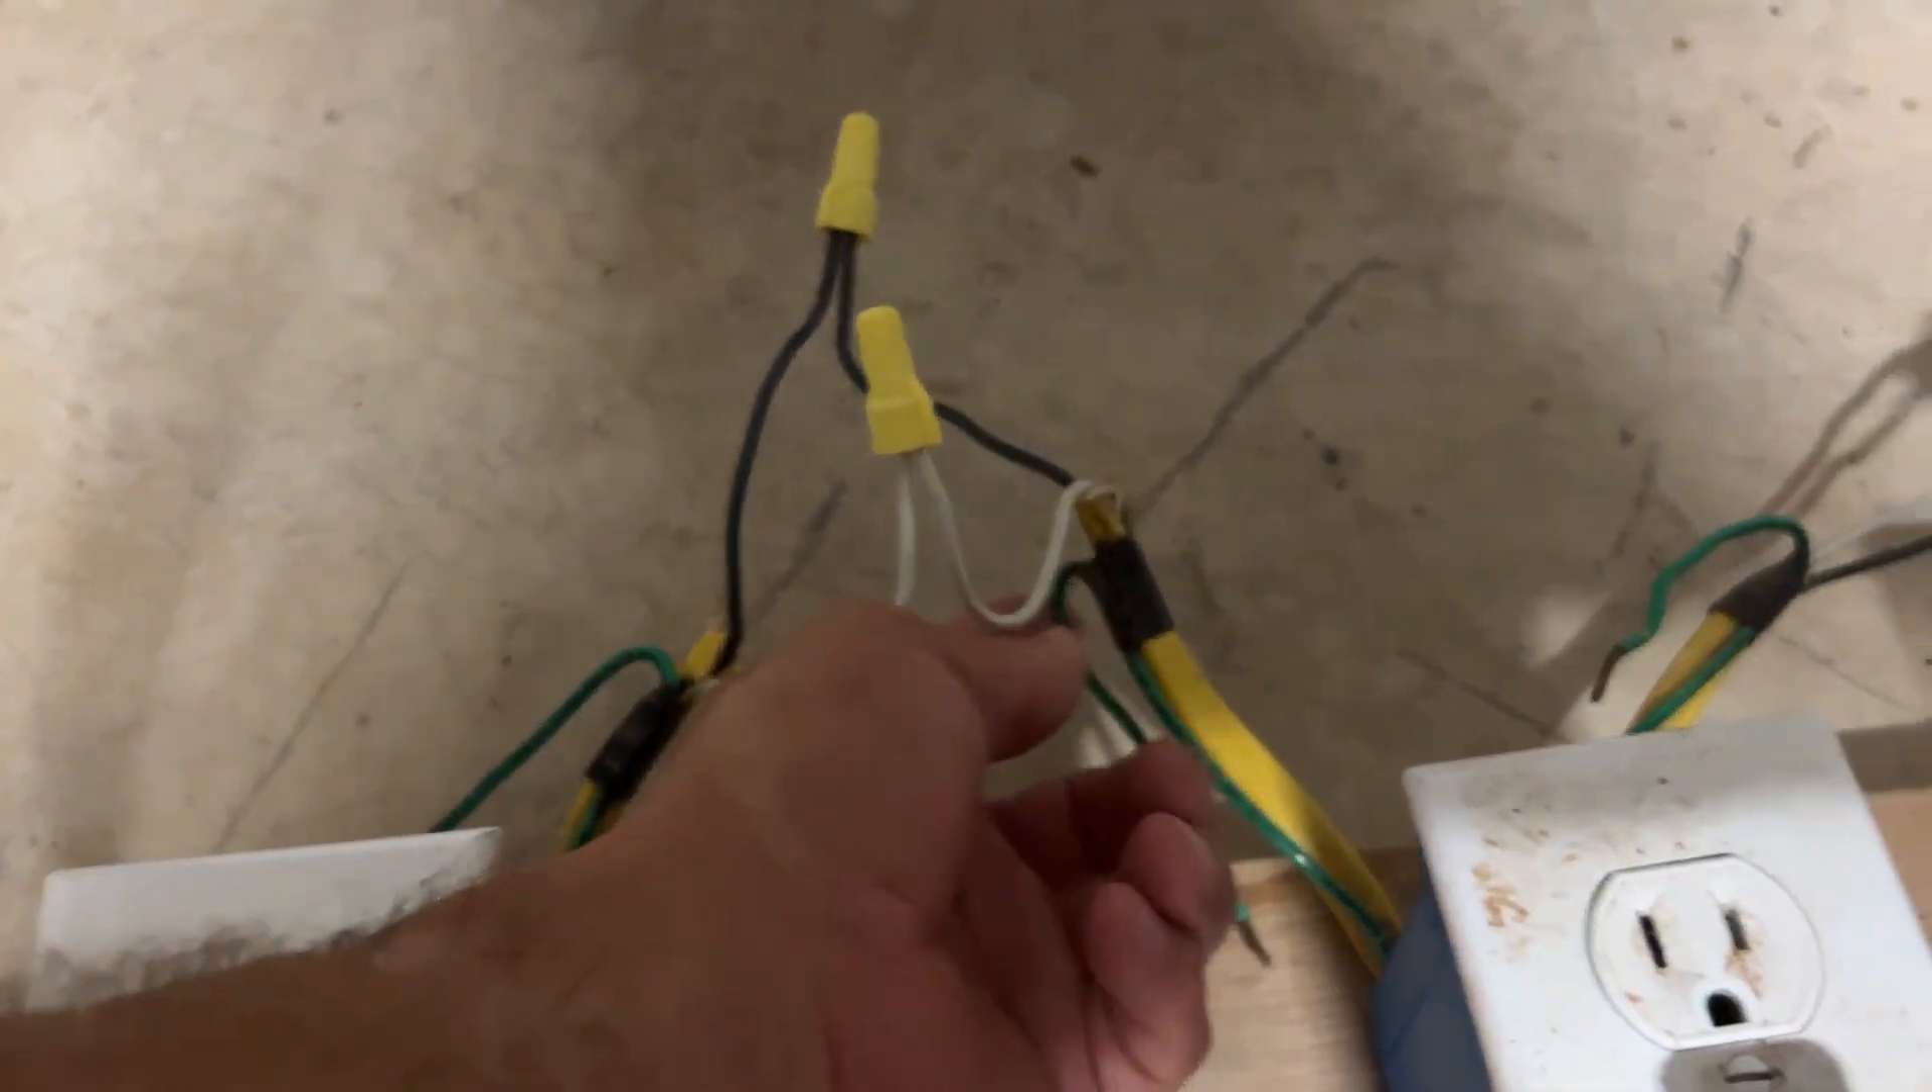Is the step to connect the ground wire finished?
No.